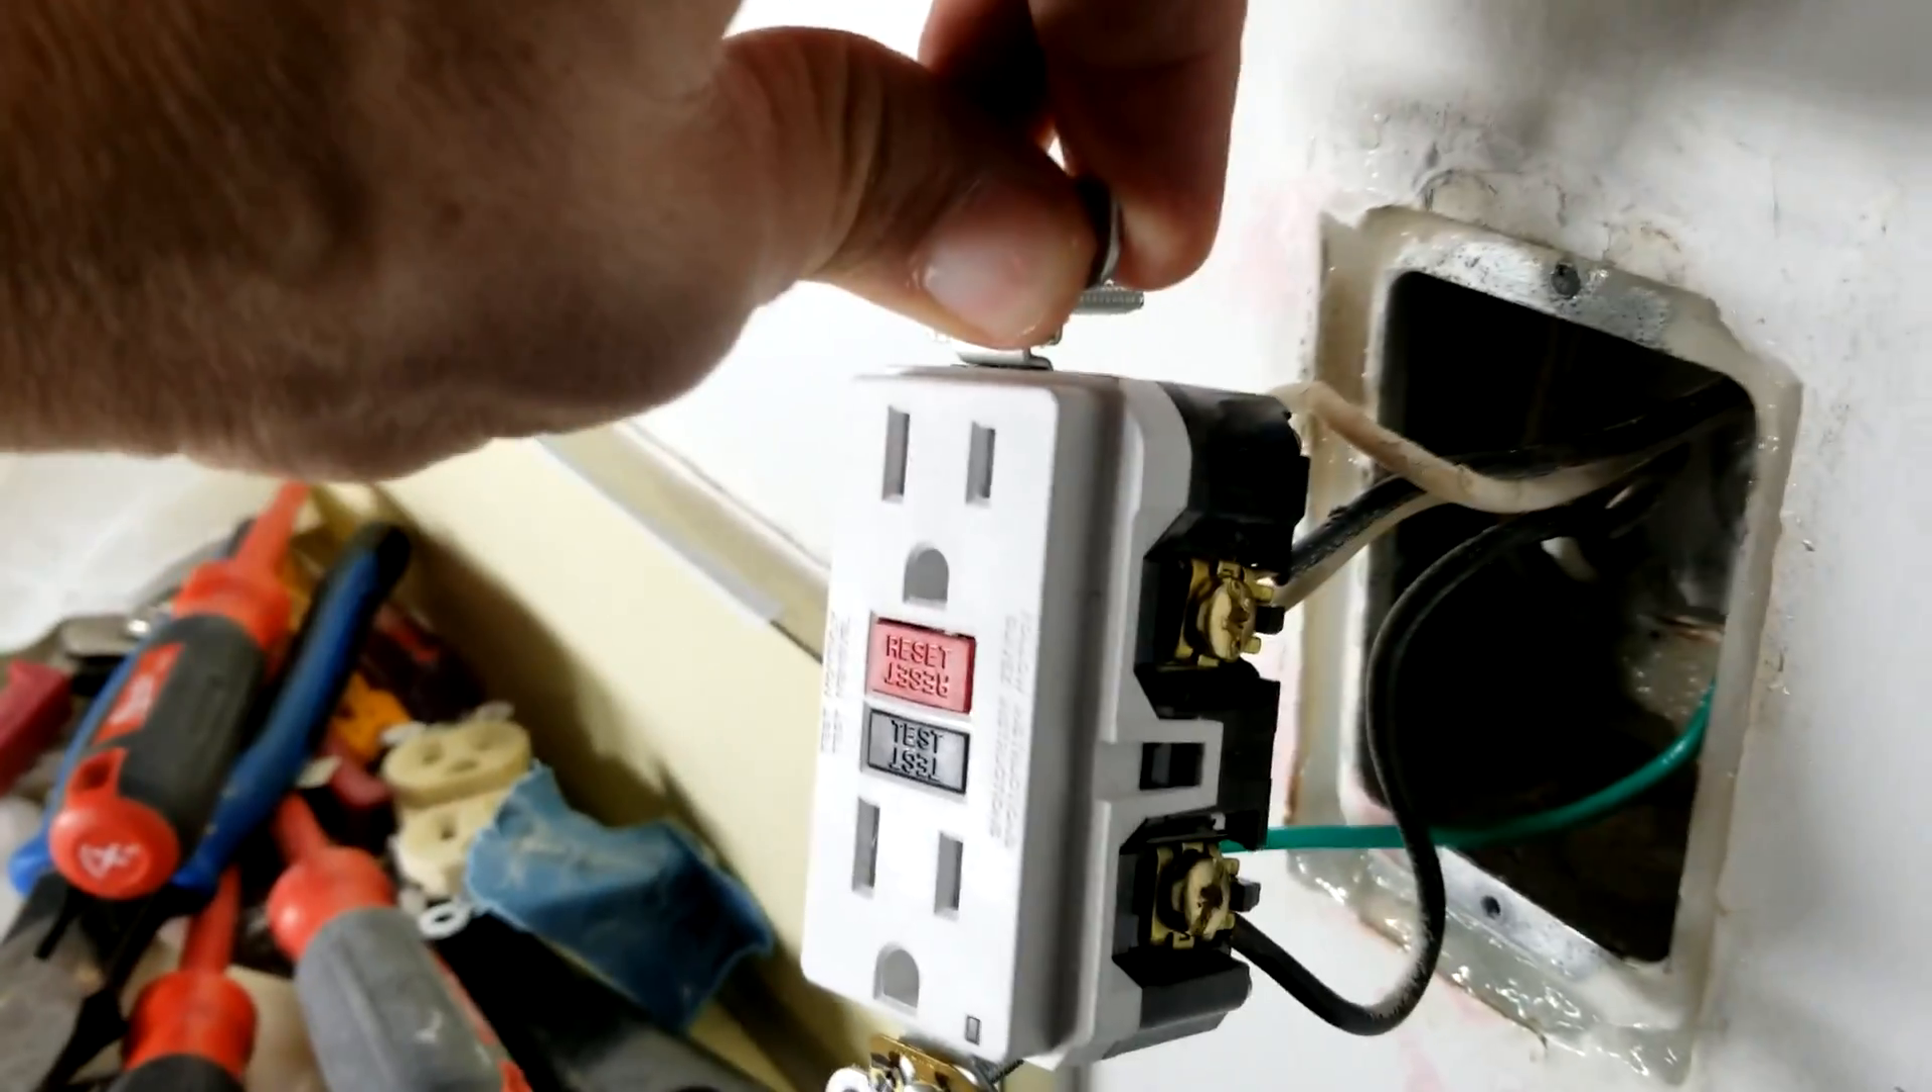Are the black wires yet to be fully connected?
No.